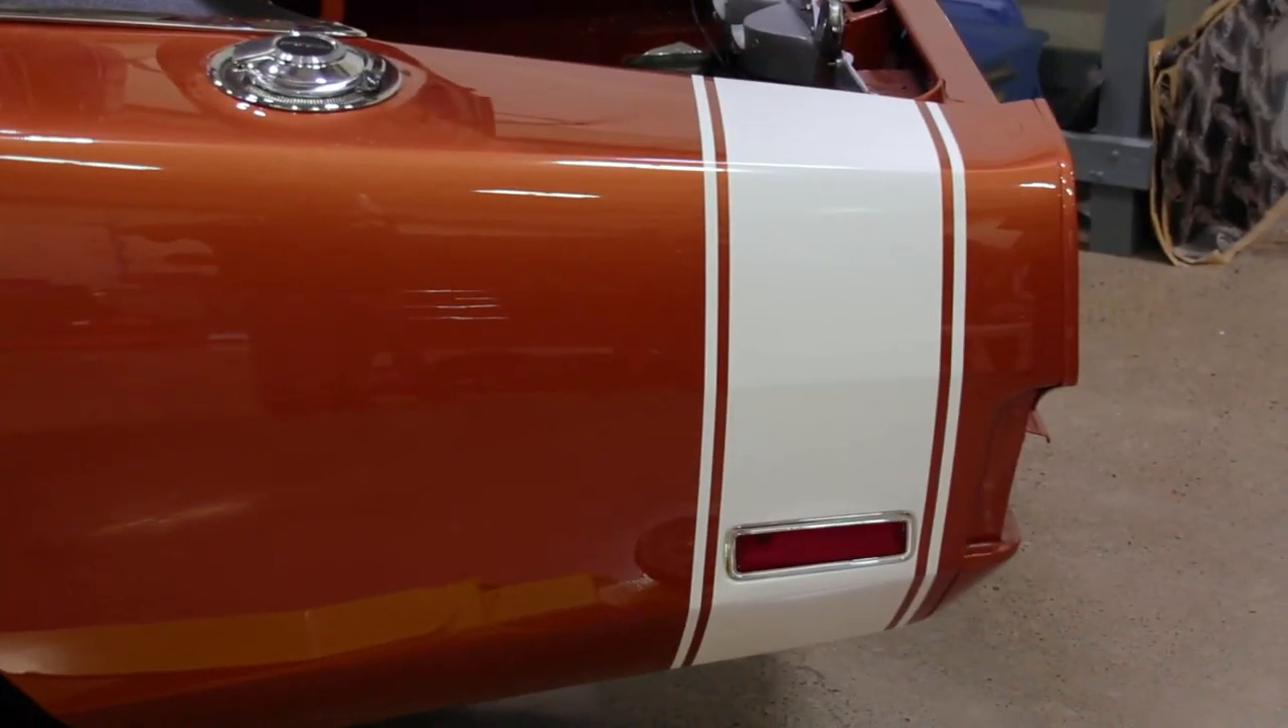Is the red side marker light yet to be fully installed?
No.